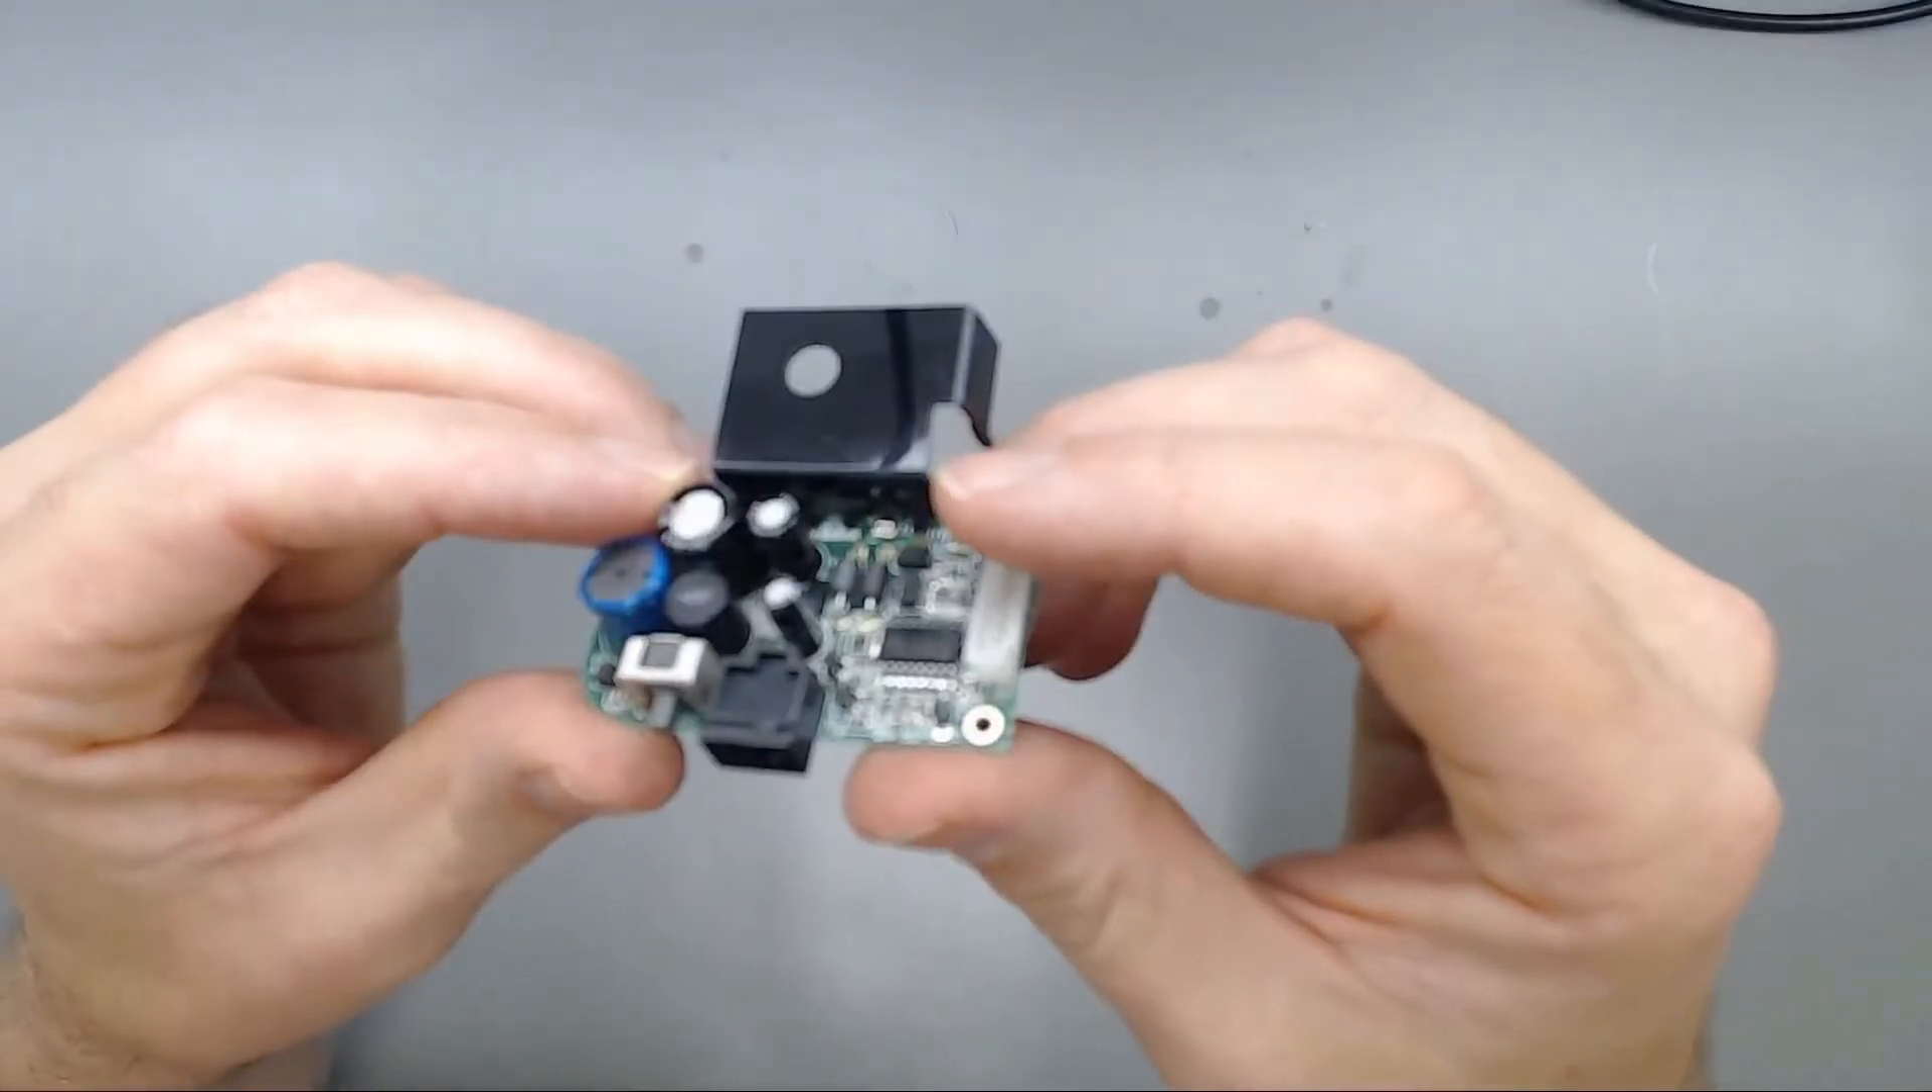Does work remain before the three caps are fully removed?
Yes.